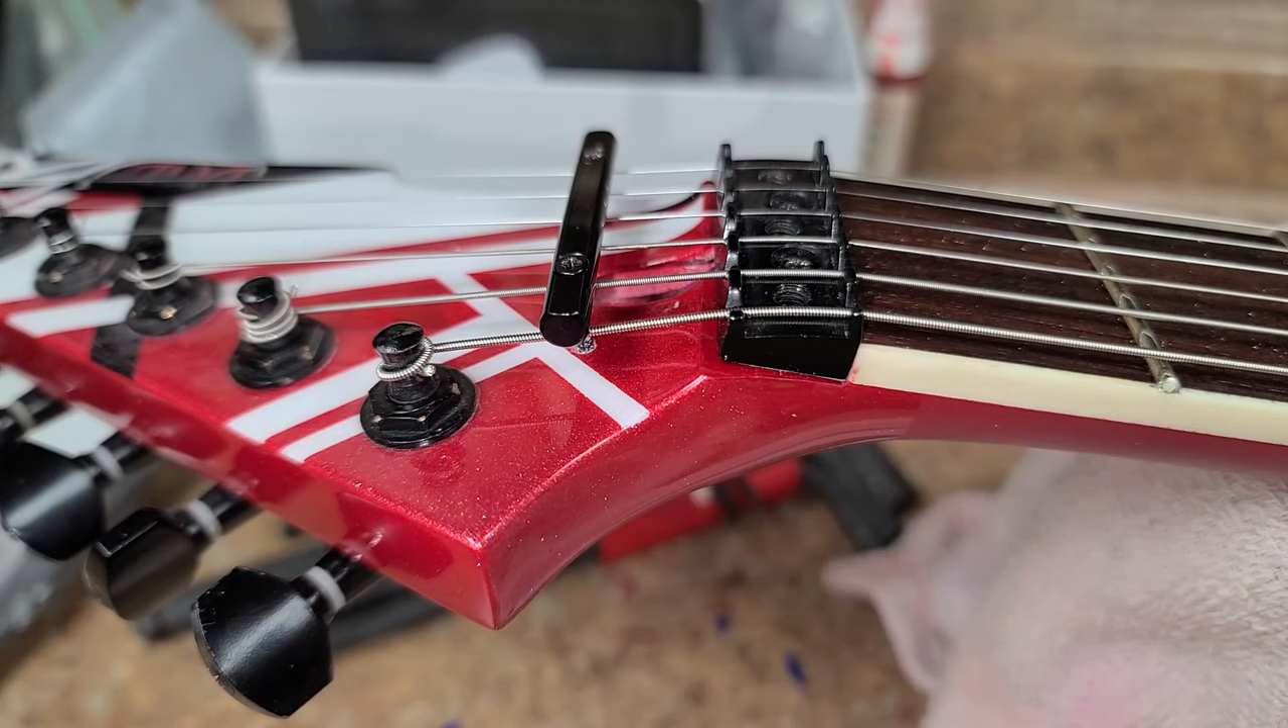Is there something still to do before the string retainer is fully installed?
No.